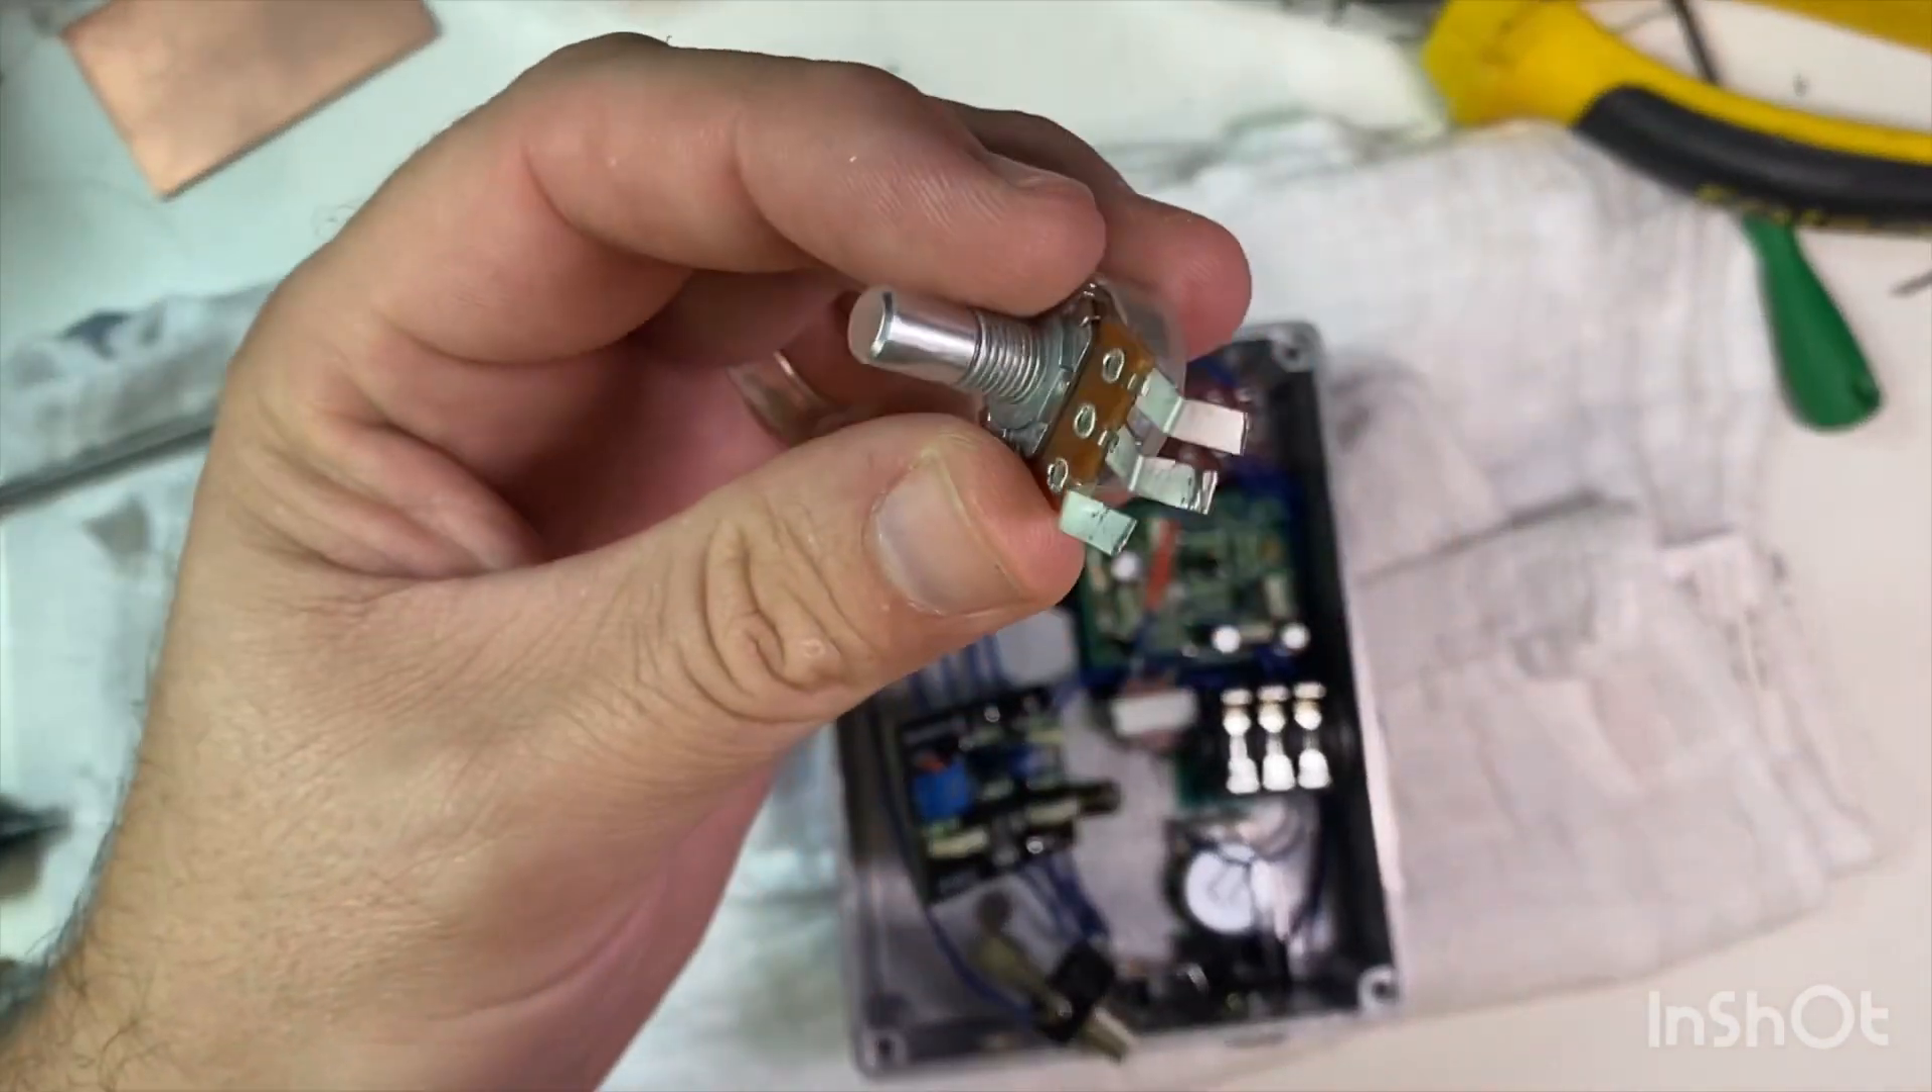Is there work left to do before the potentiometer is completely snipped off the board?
No.